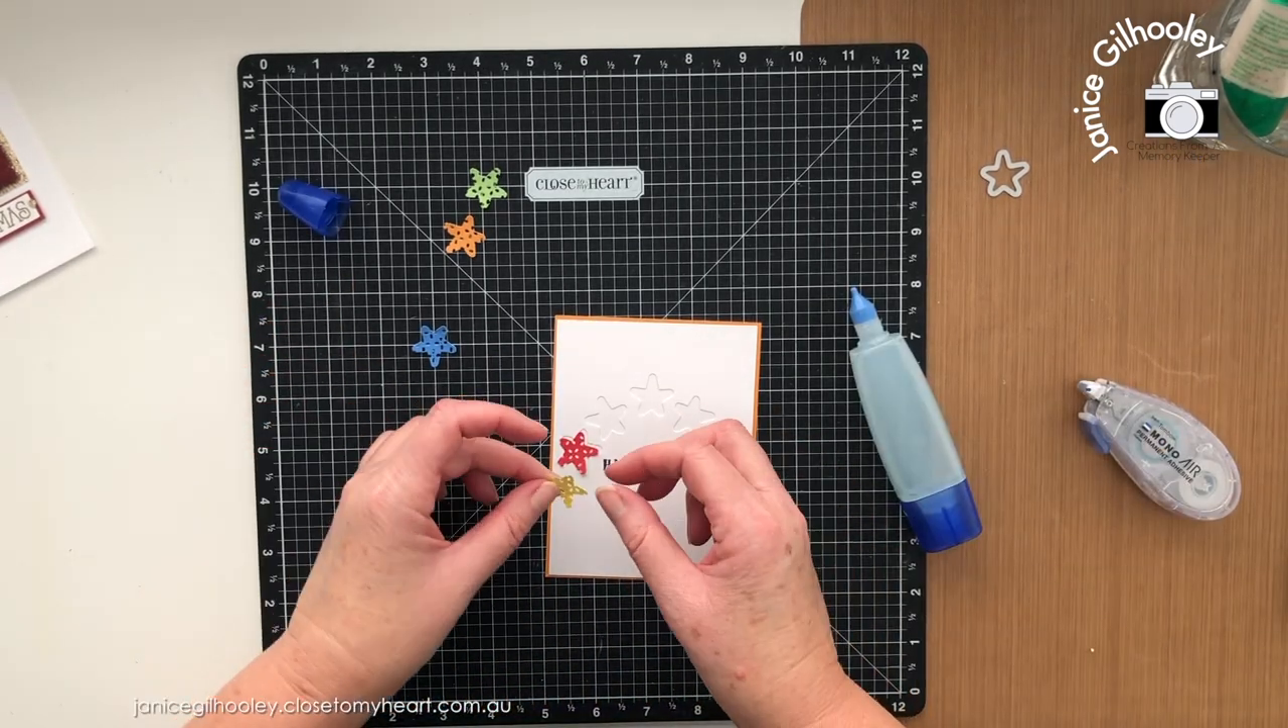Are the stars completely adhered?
No.